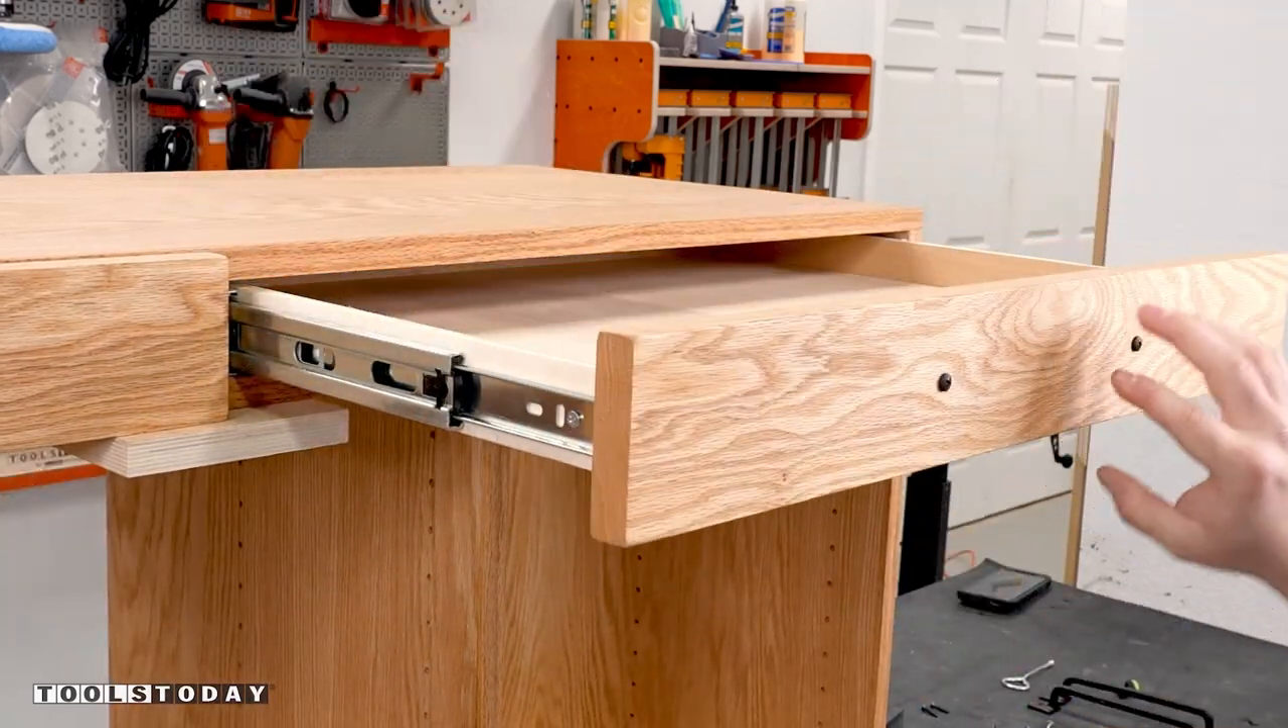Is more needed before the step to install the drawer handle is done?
Yes.